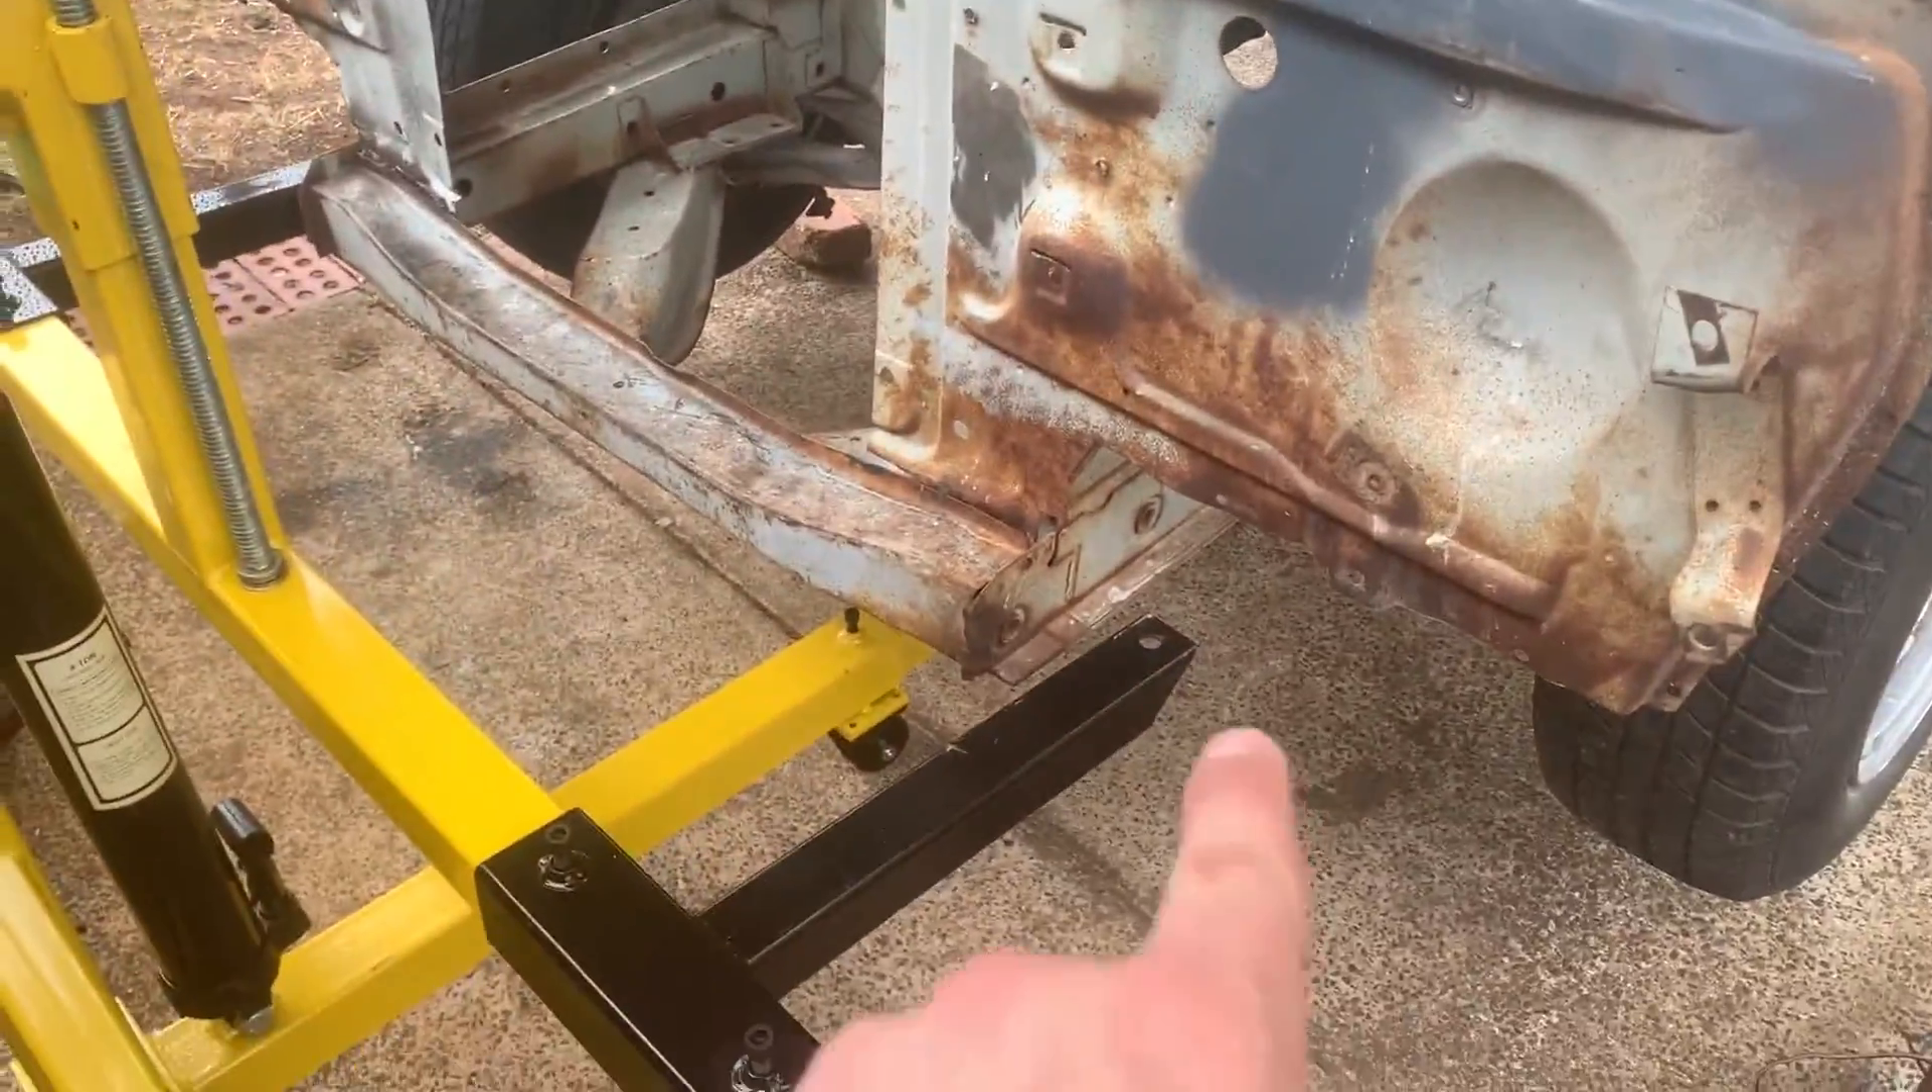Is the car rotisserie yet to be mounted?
Yes.